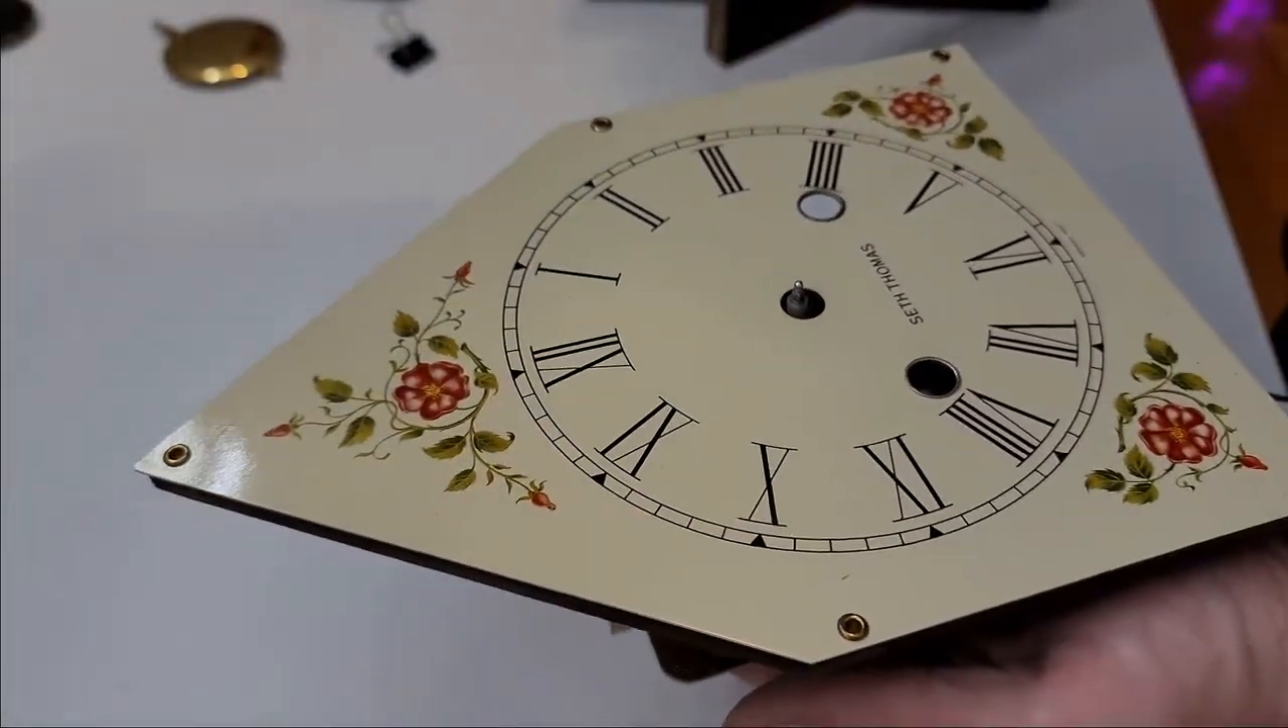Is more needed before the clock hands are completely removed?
No.